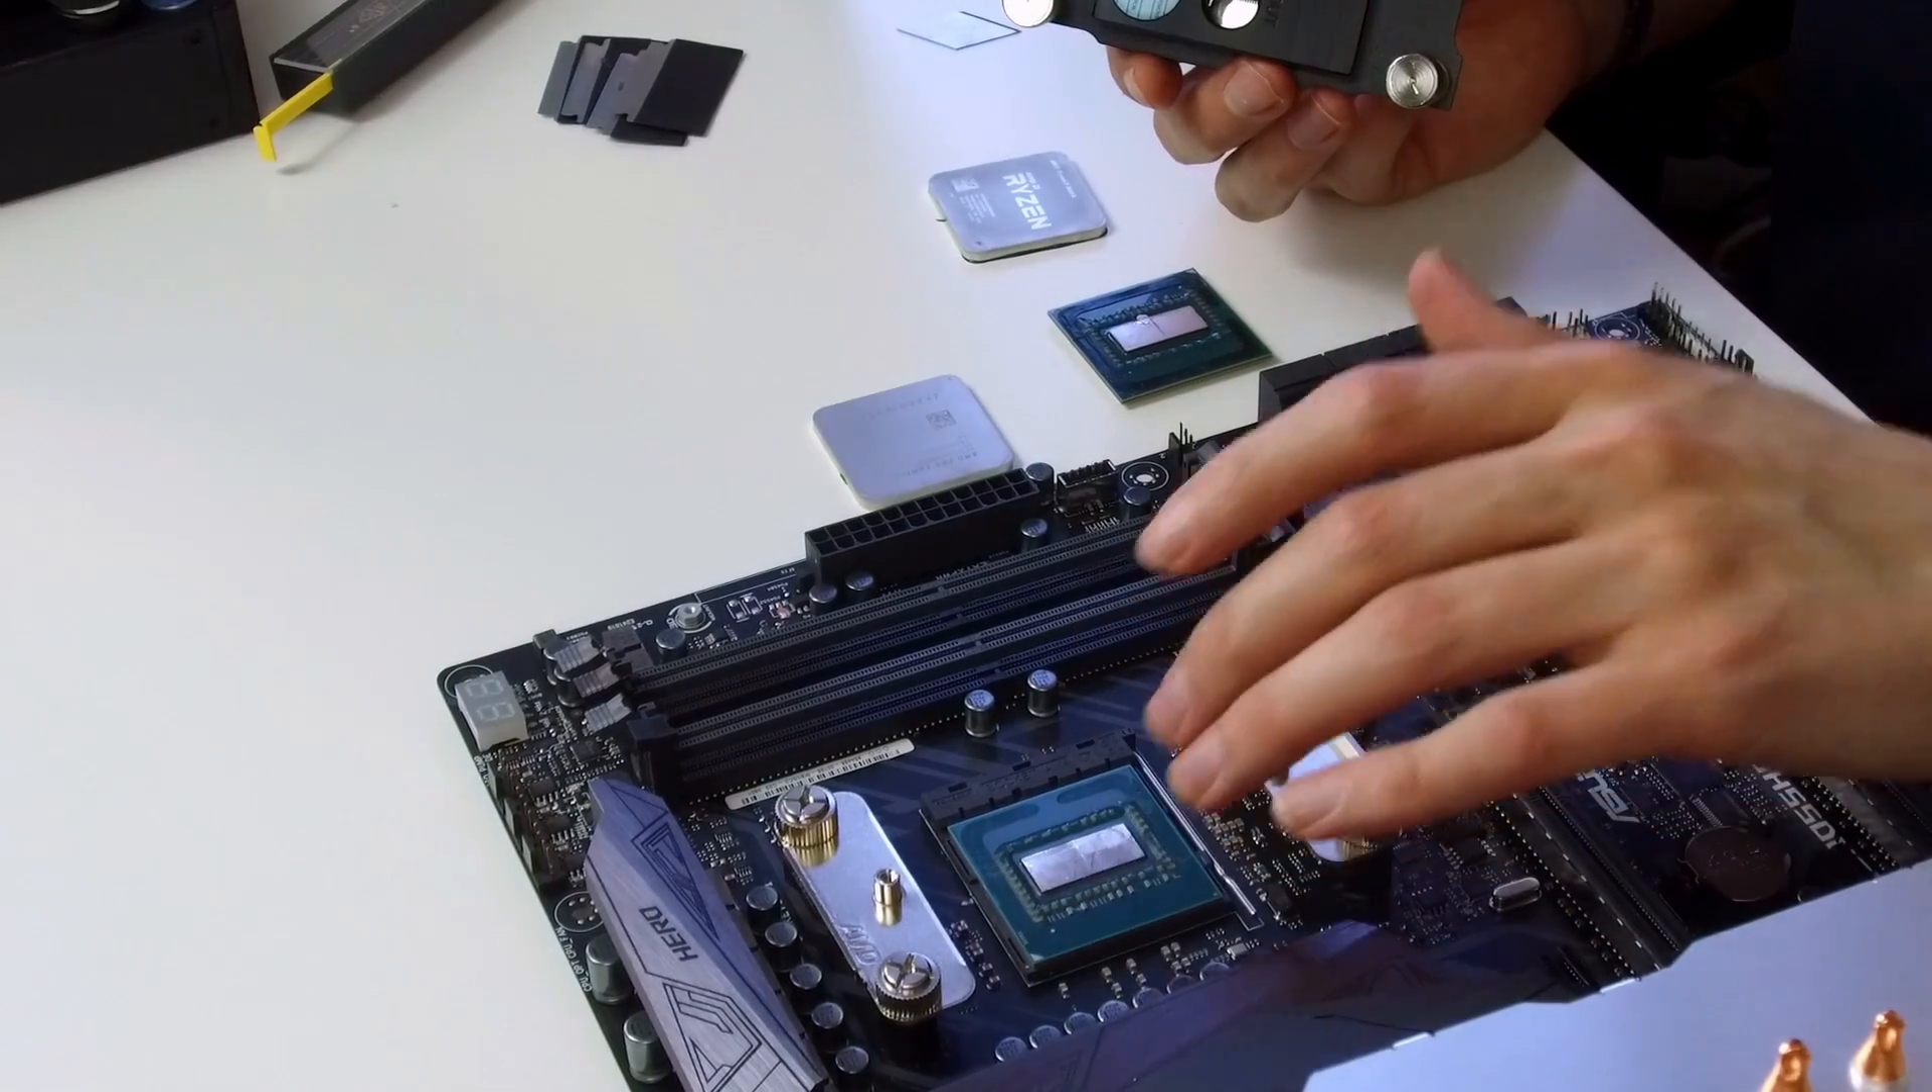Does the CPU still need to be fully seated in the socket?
No.